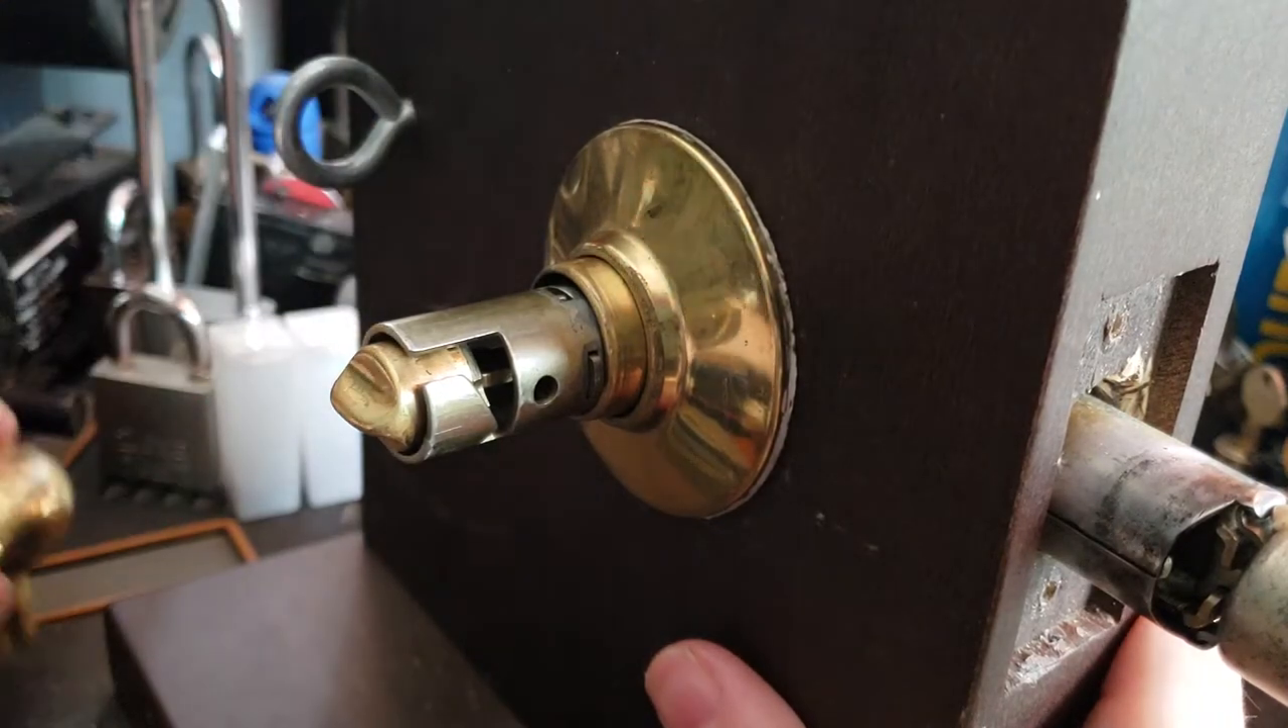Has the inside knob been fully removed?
Yes.